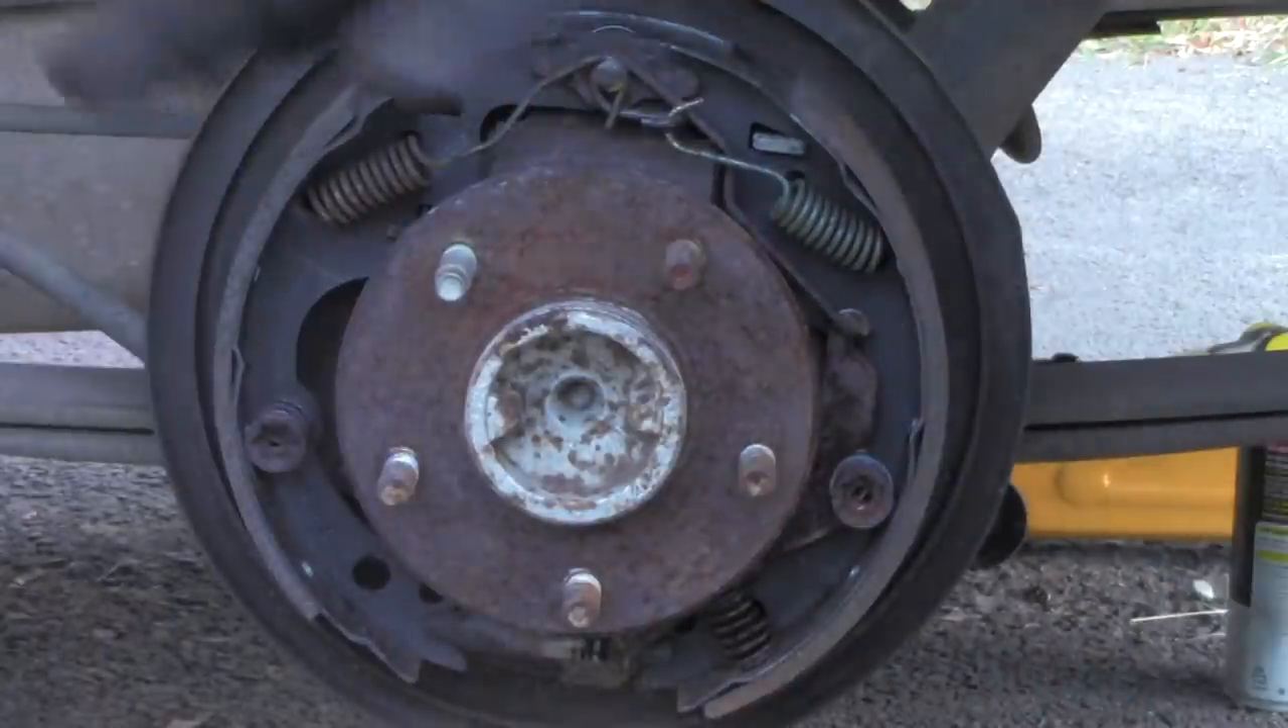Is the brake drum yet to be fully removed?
No.